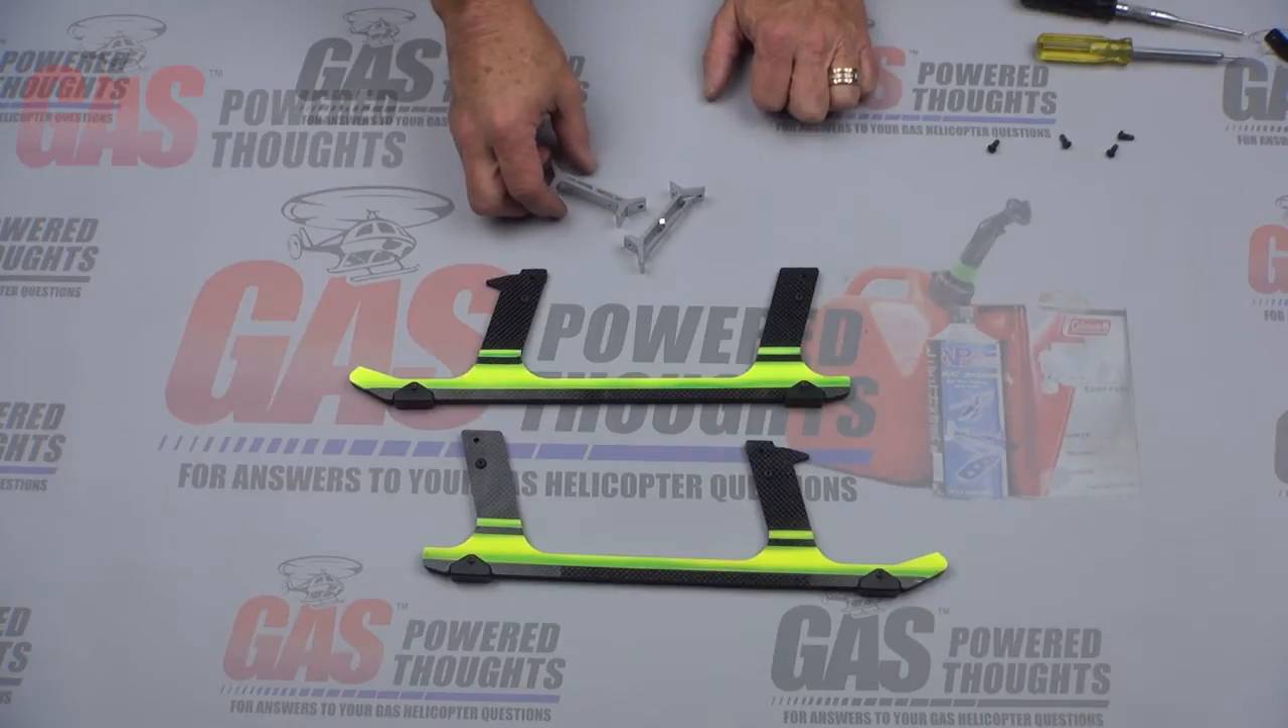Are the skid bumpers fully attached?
Yes.